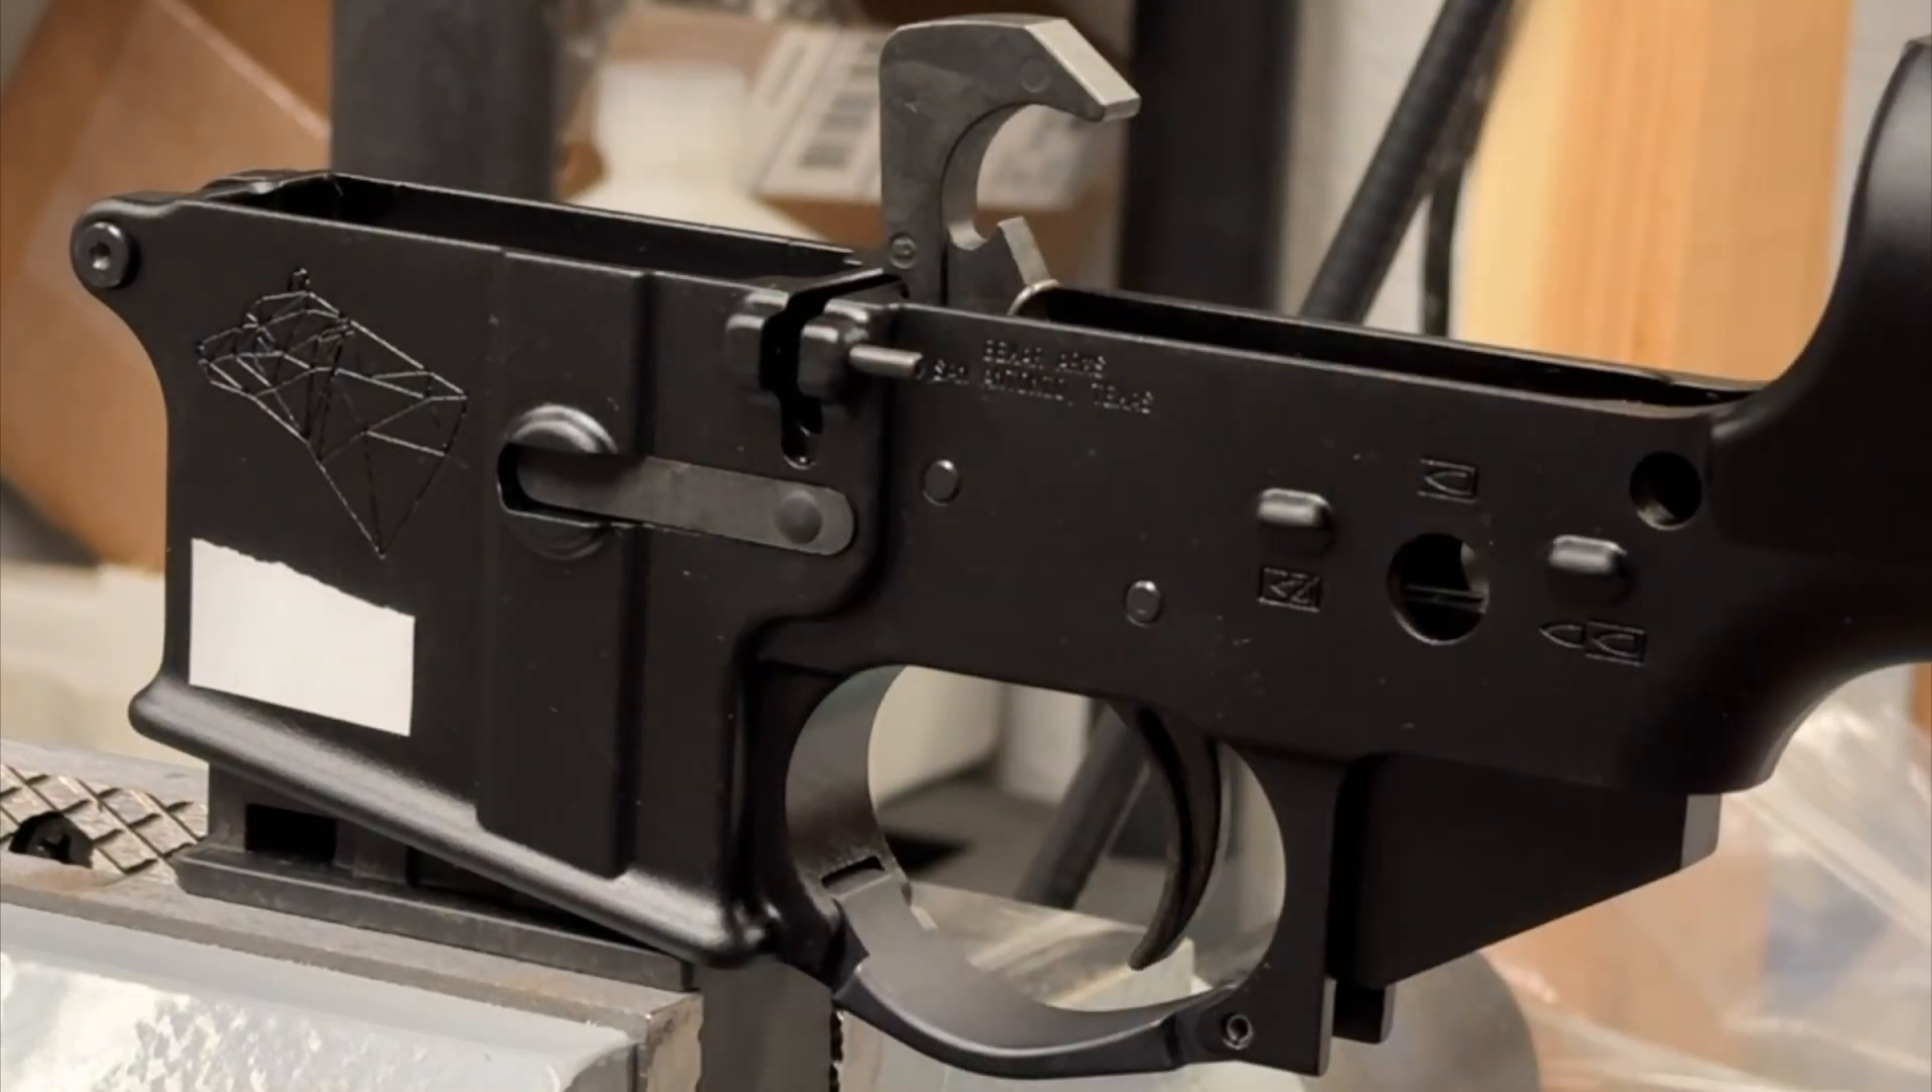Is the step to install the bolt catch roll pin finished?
No.